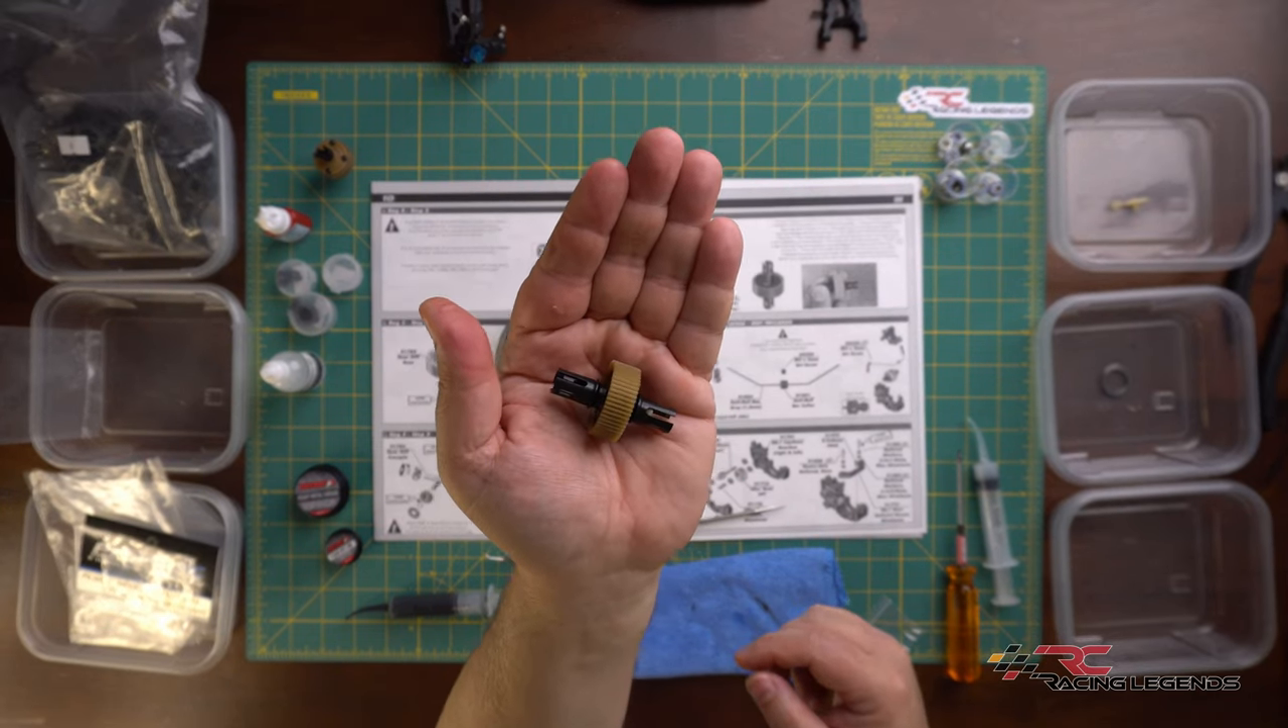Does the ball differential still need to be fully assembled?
No.